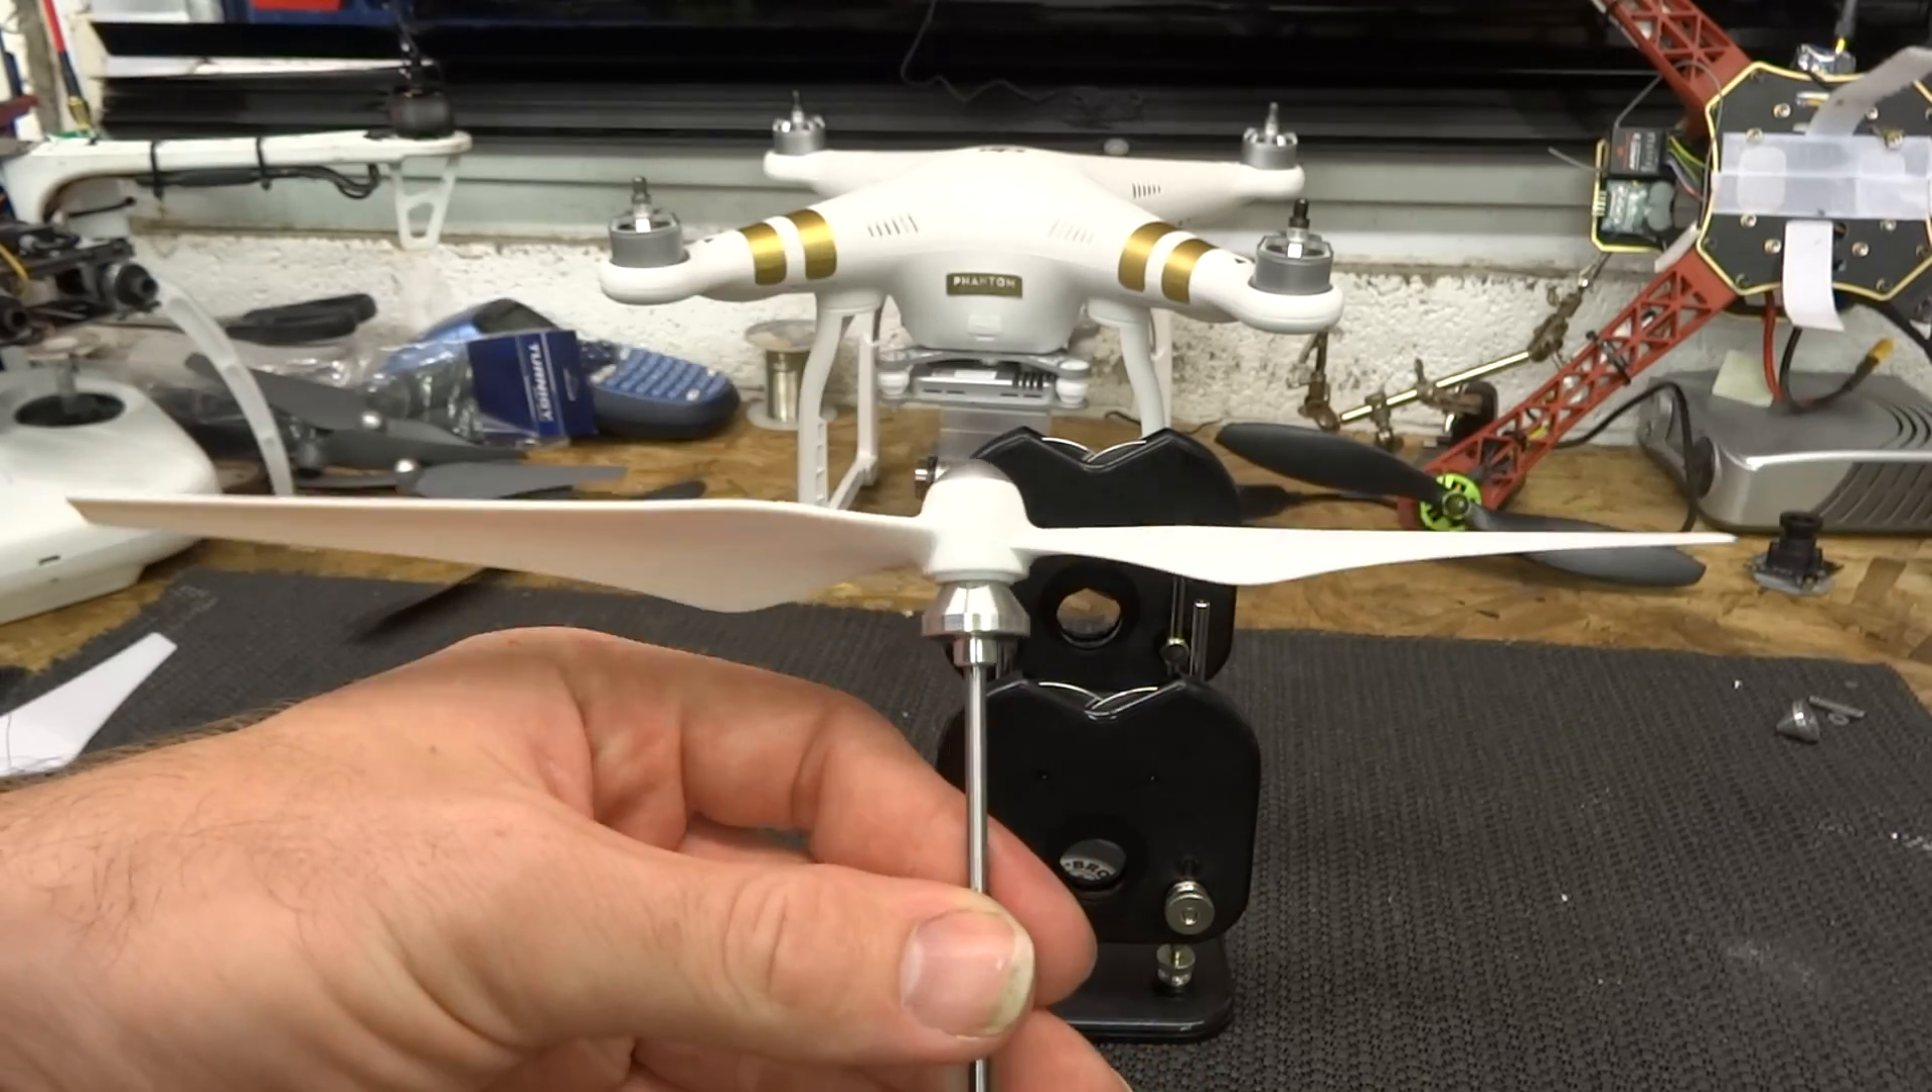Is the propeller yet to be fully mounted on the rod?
No.